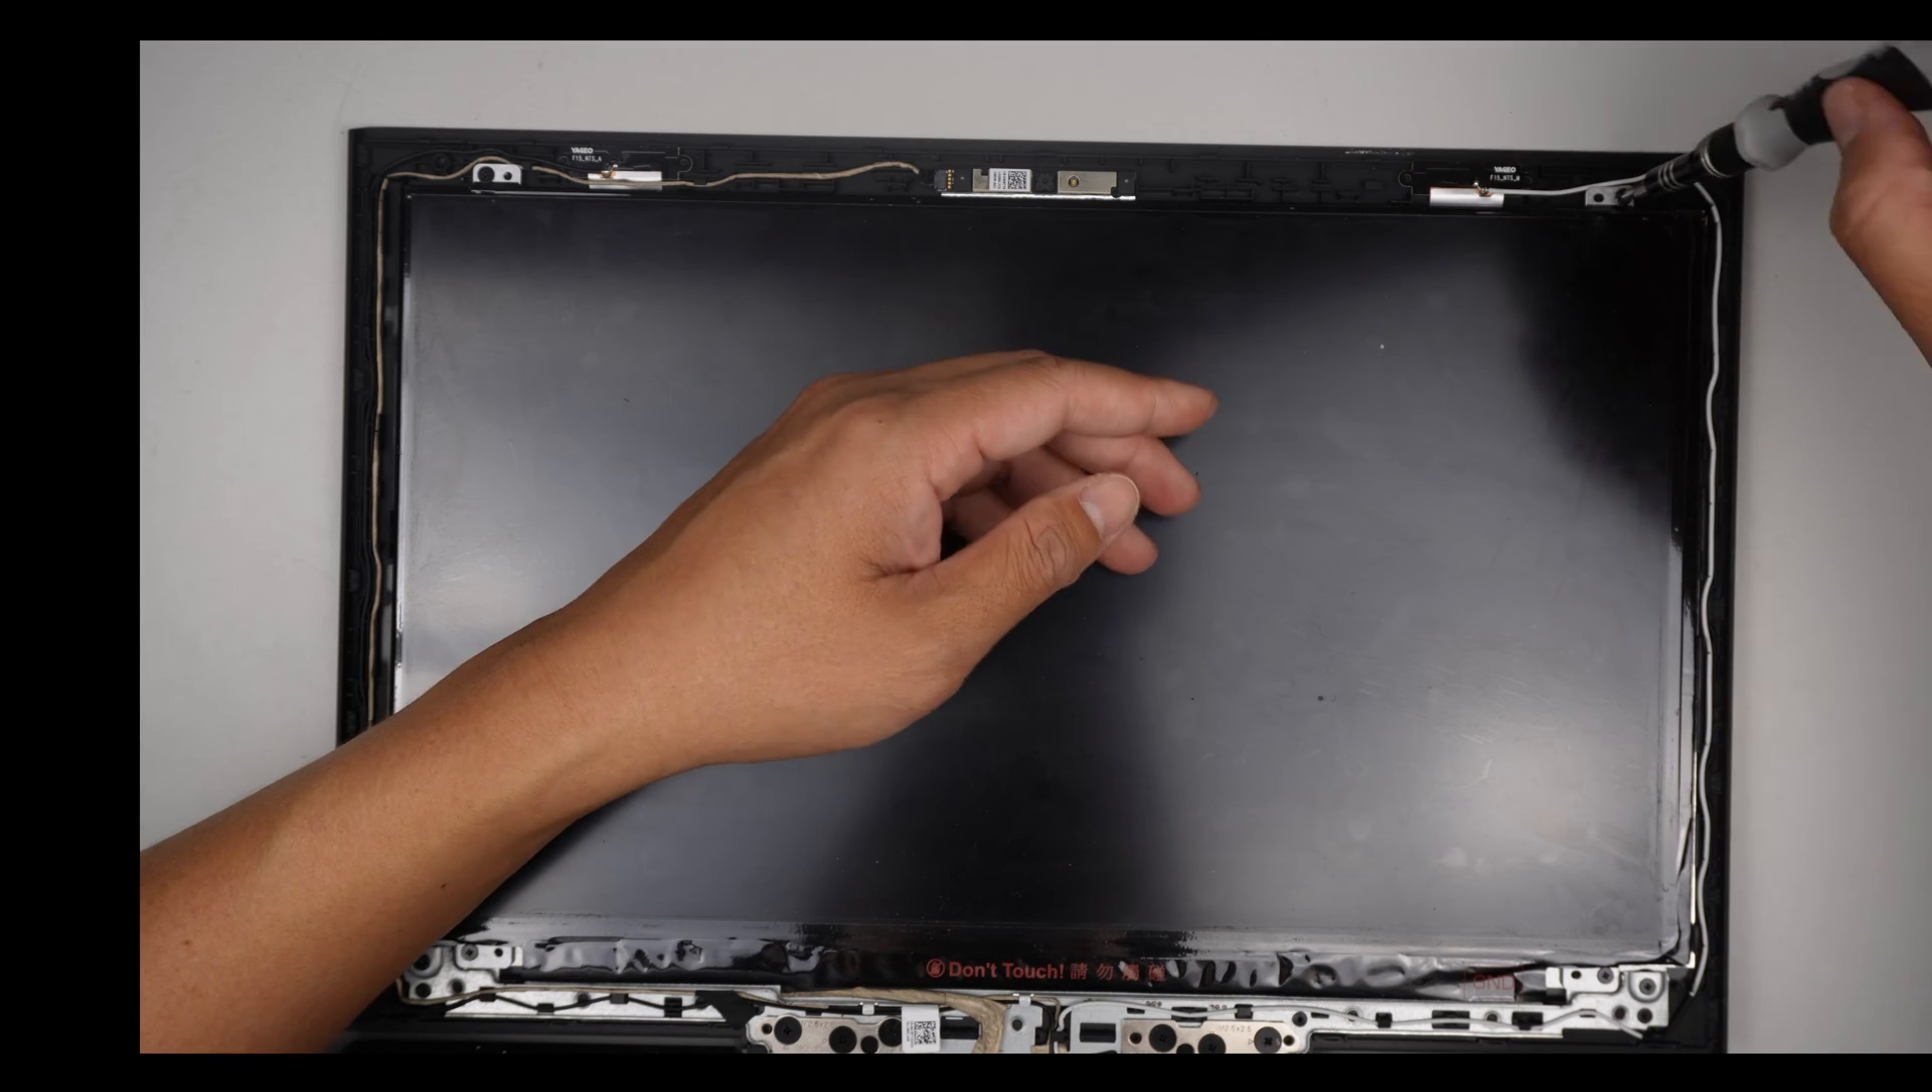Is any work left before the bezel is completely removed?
No.